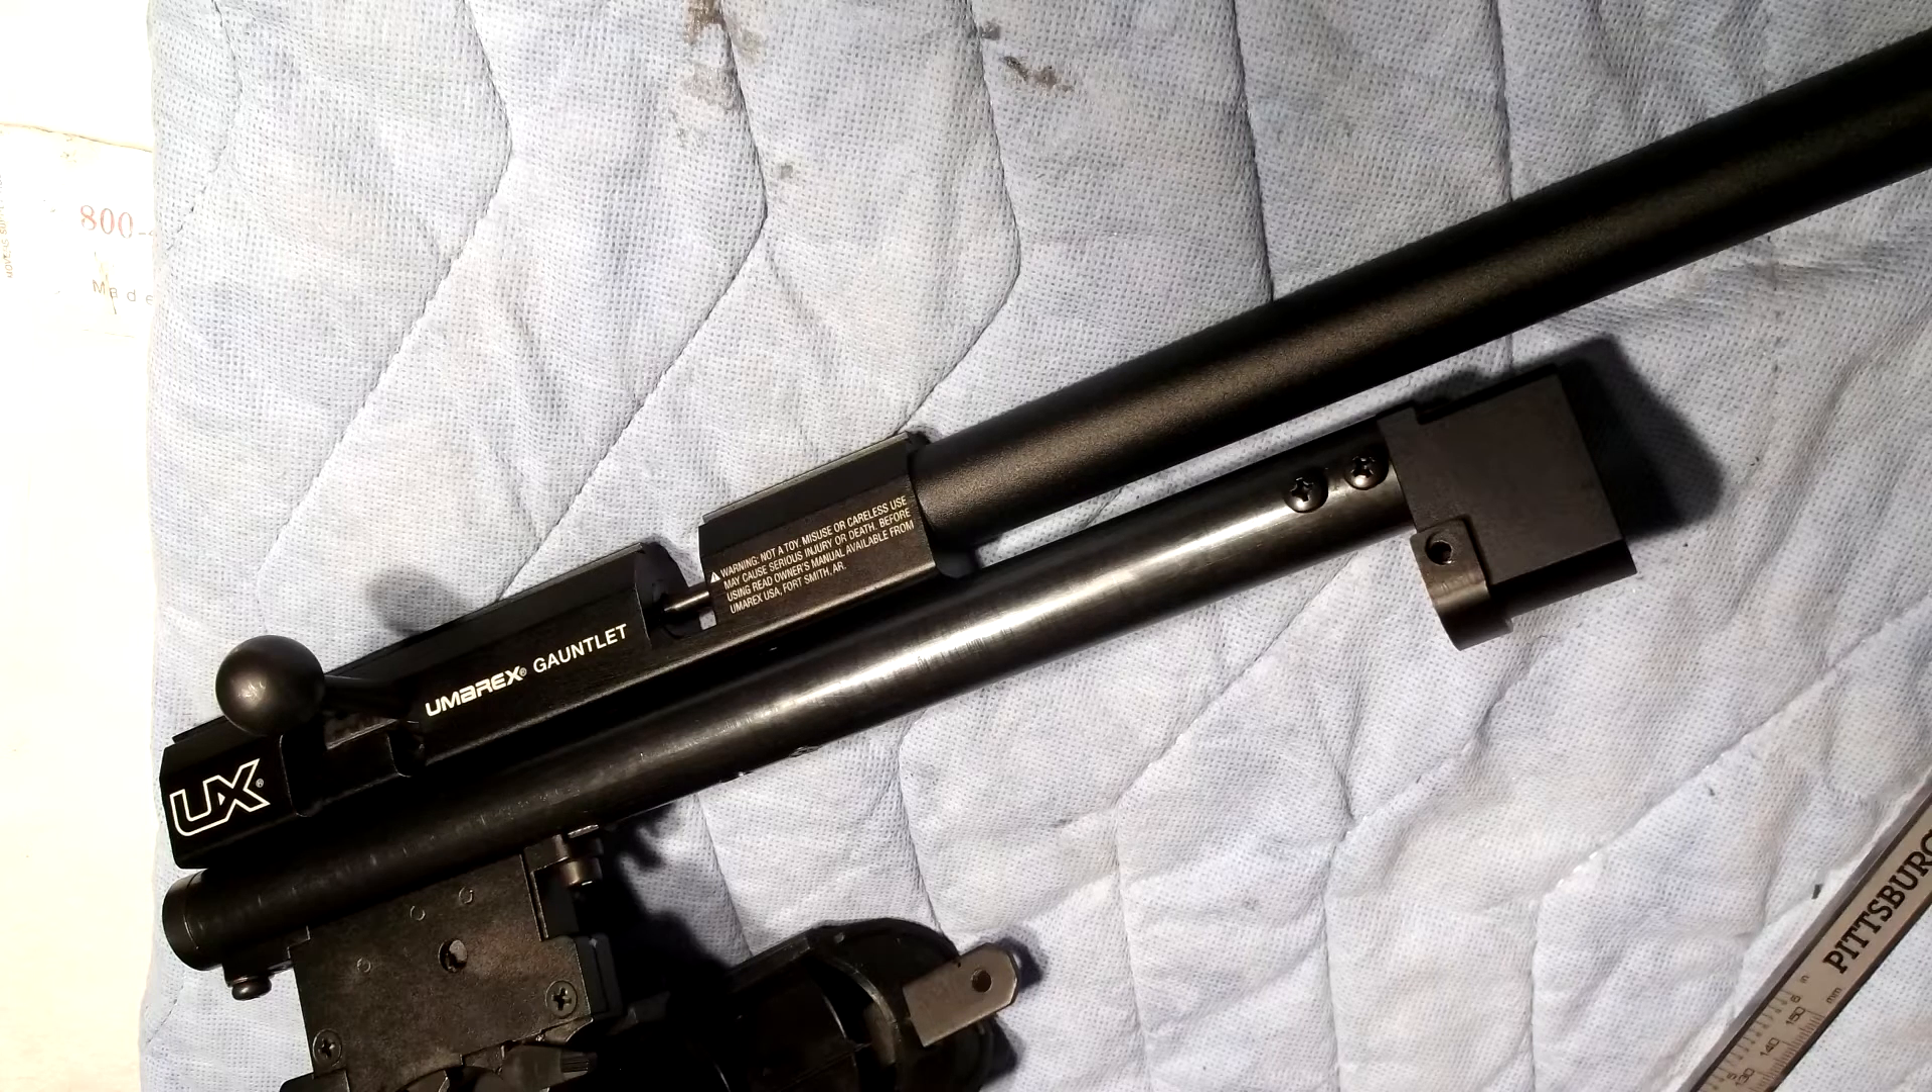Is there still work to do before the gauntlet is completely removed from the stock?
No.